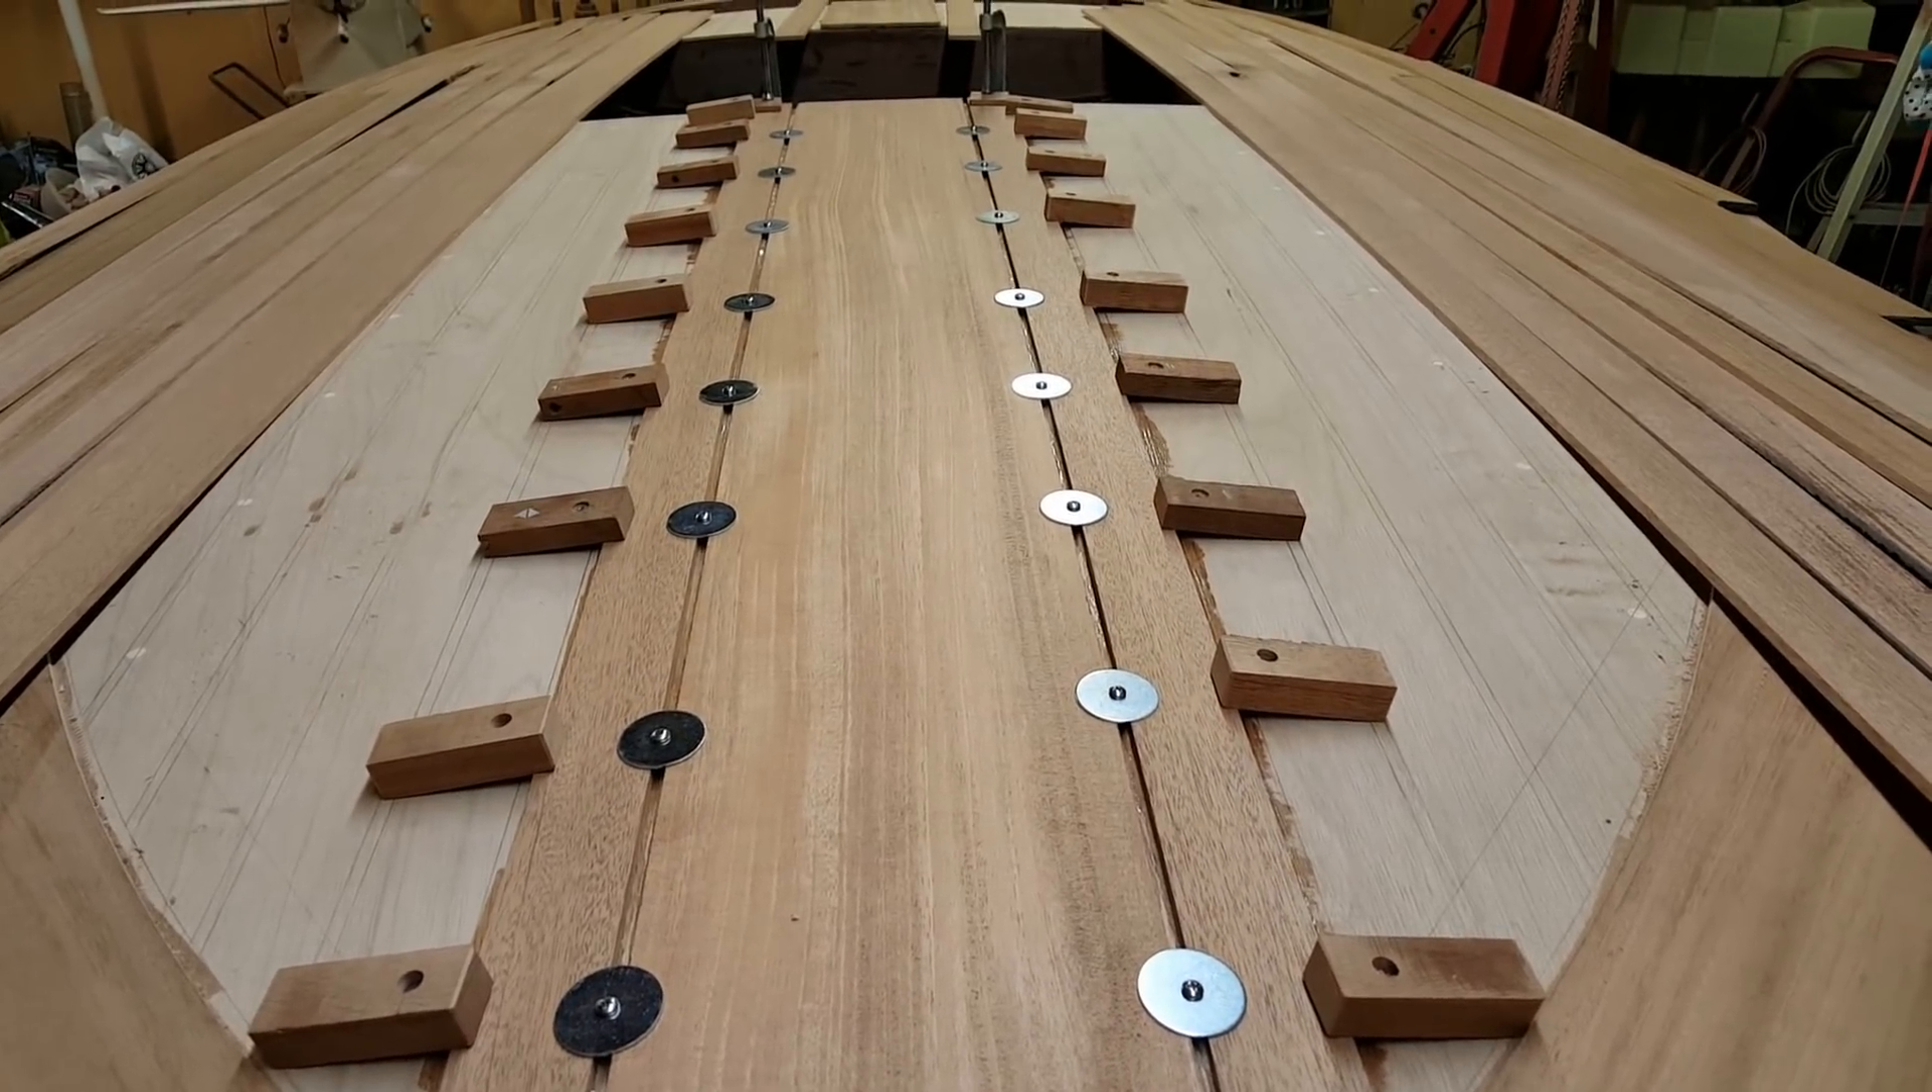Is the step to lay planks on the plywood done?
No.